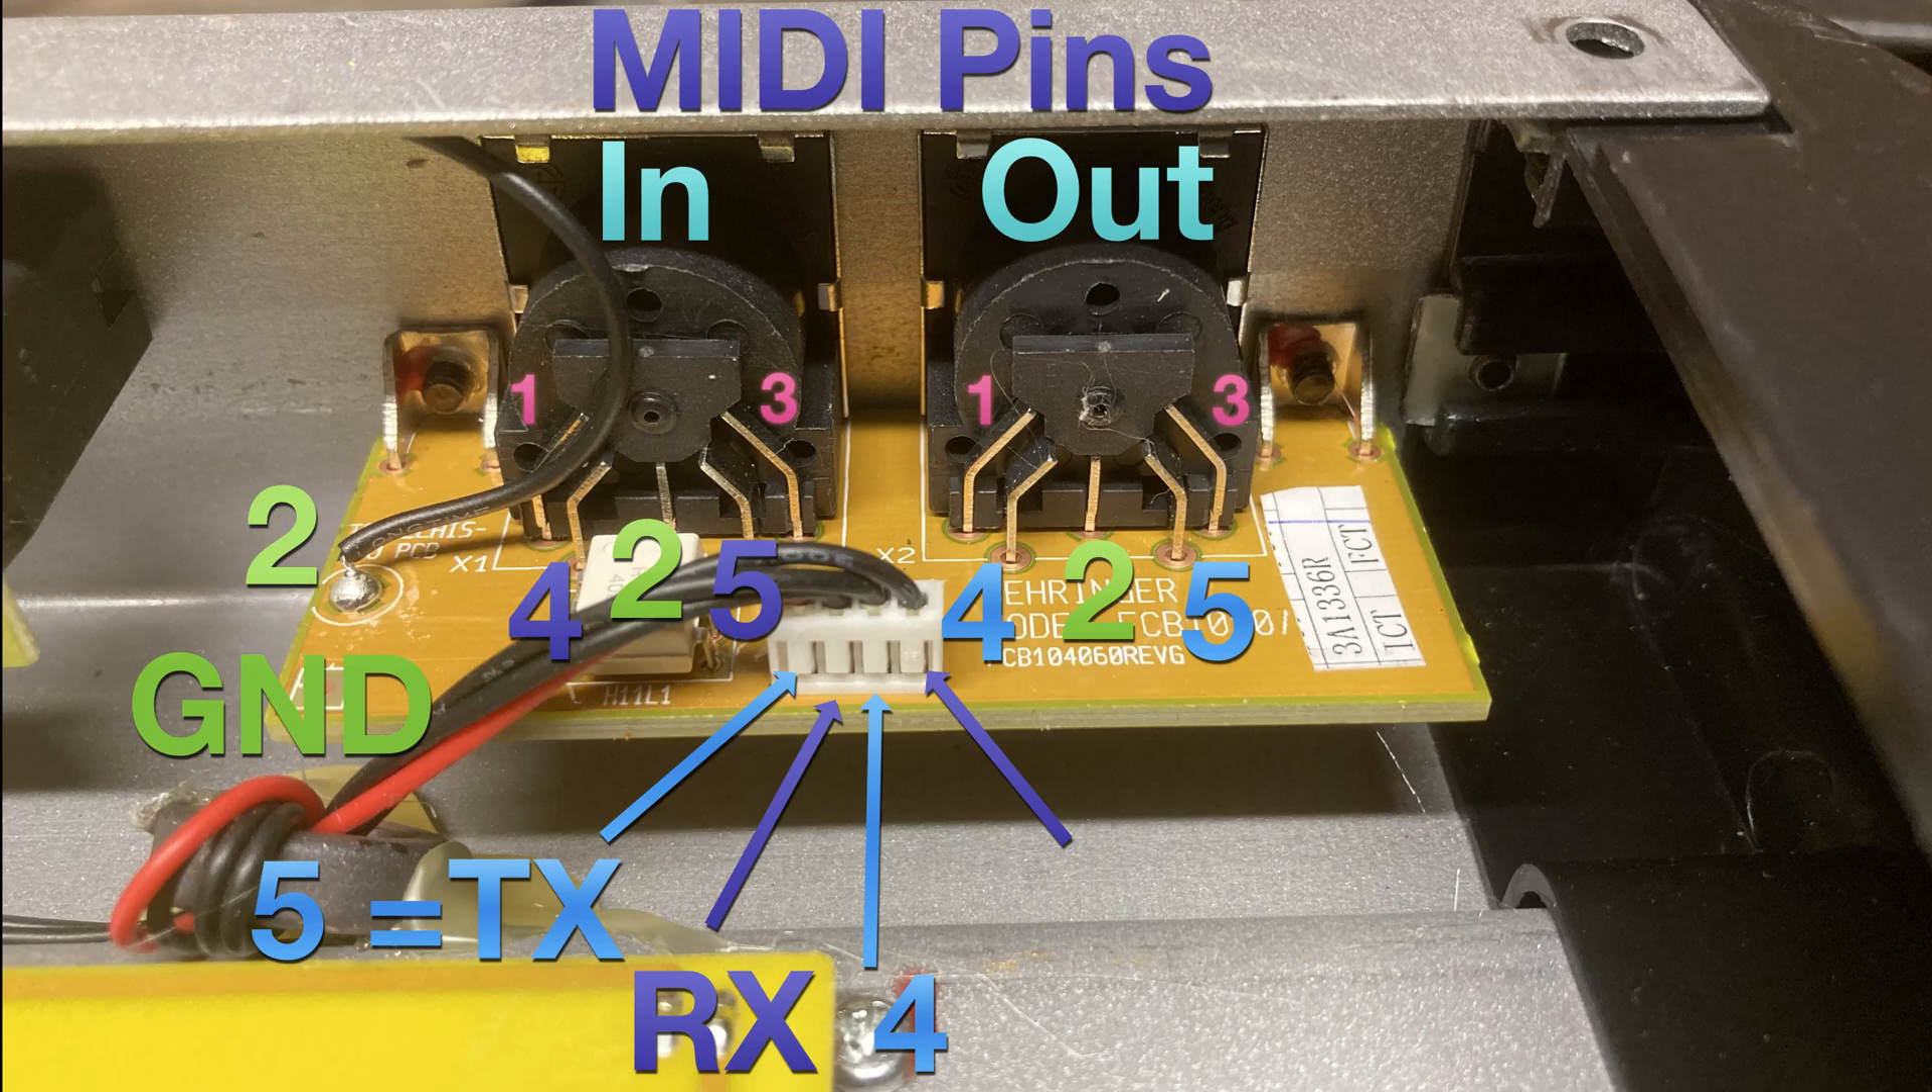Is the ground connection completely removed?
No.